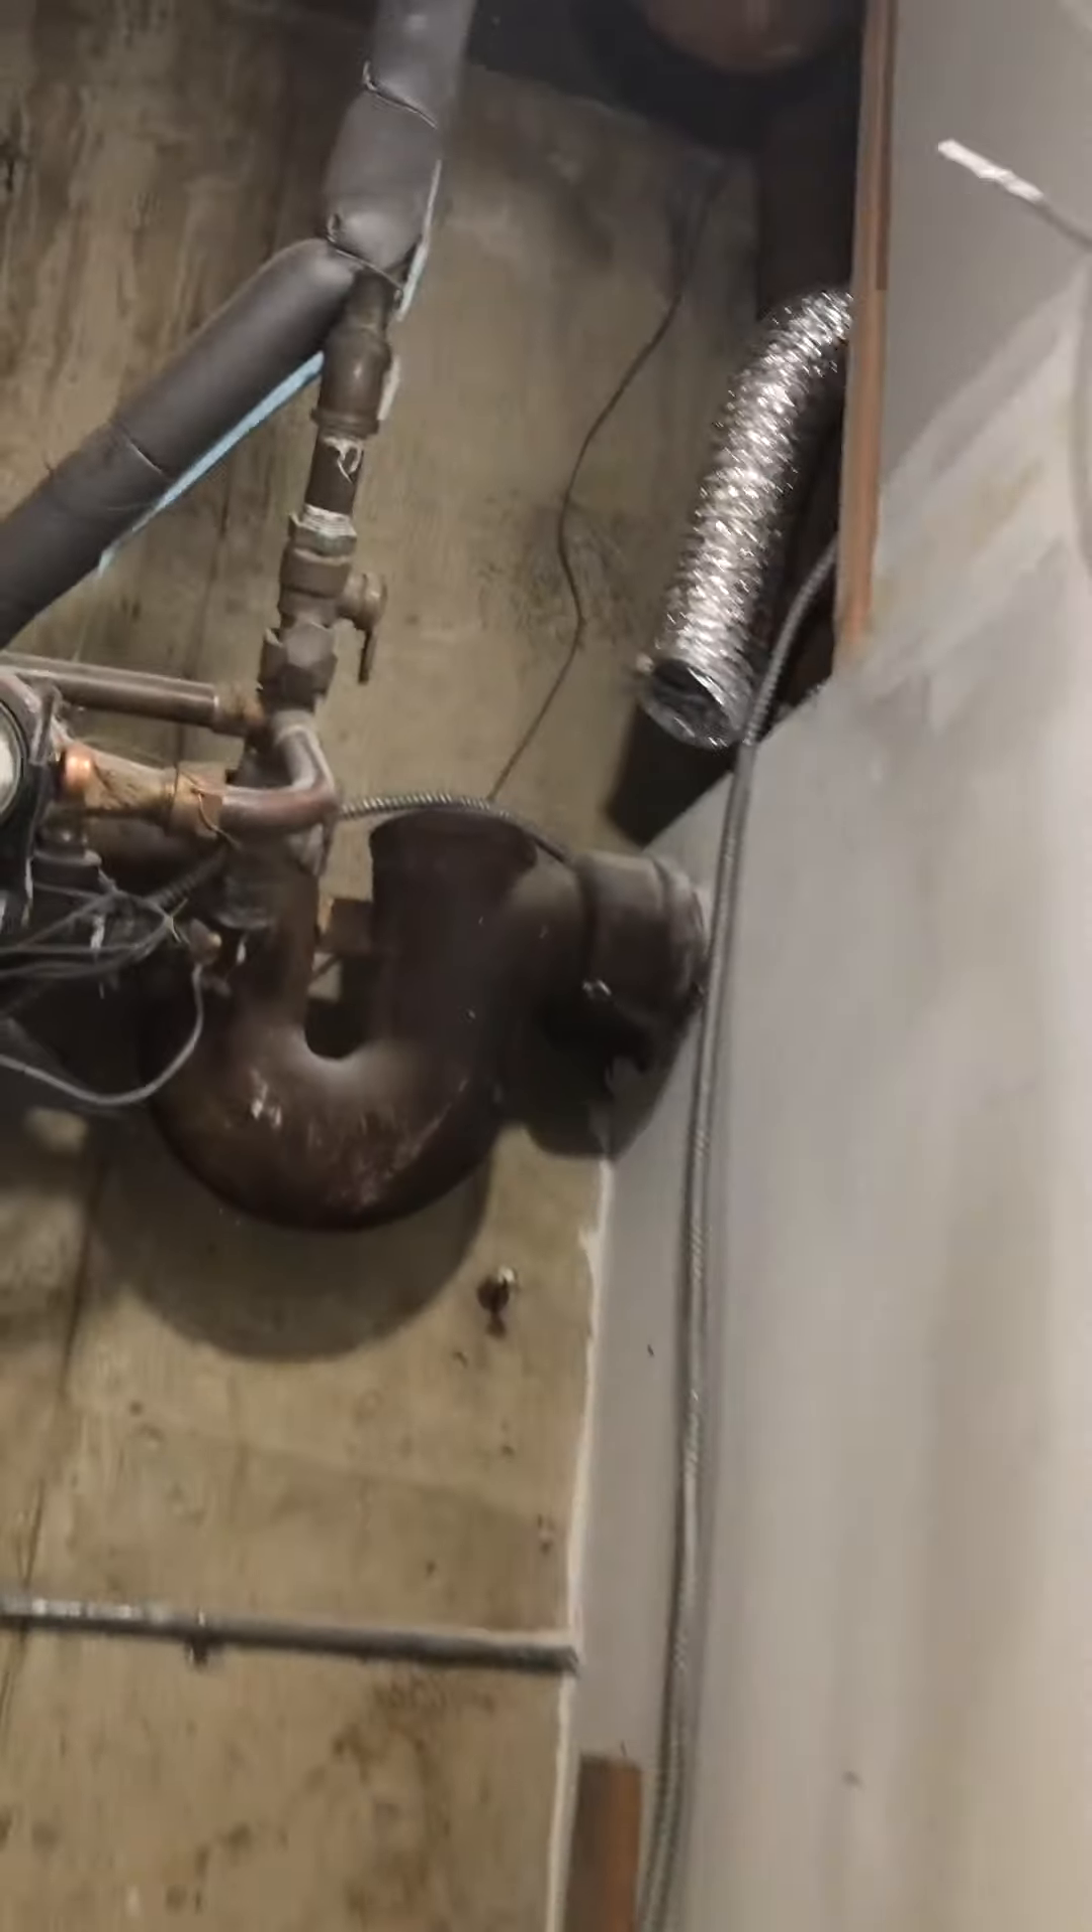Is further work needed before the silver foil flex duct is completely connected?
Yes.